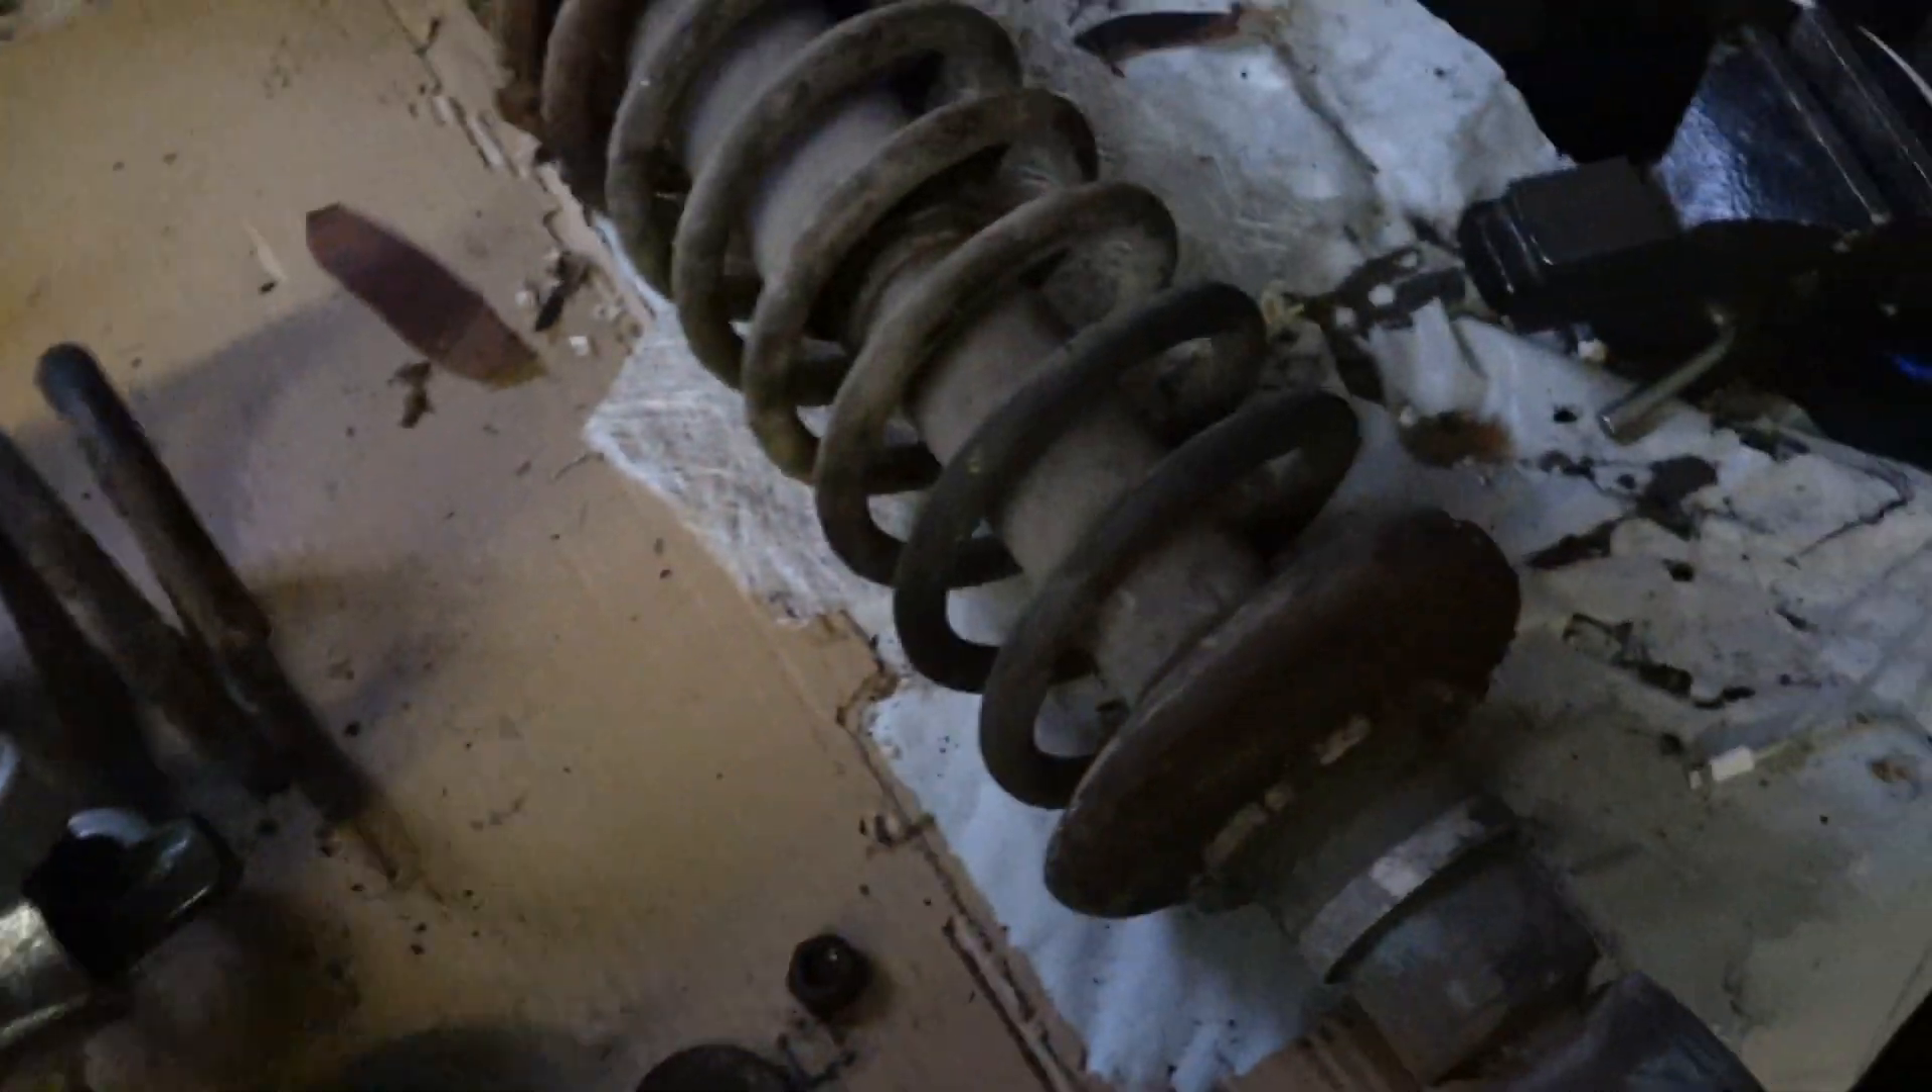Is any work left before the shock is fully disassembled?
Yes.